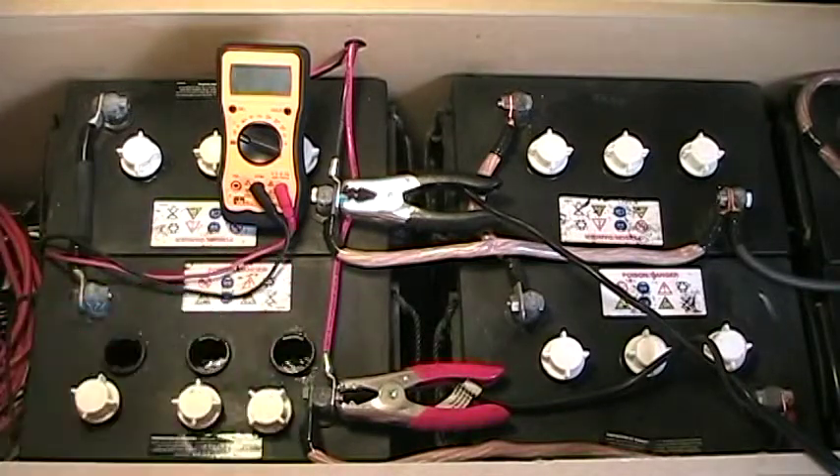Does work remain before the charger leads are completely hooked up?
No.